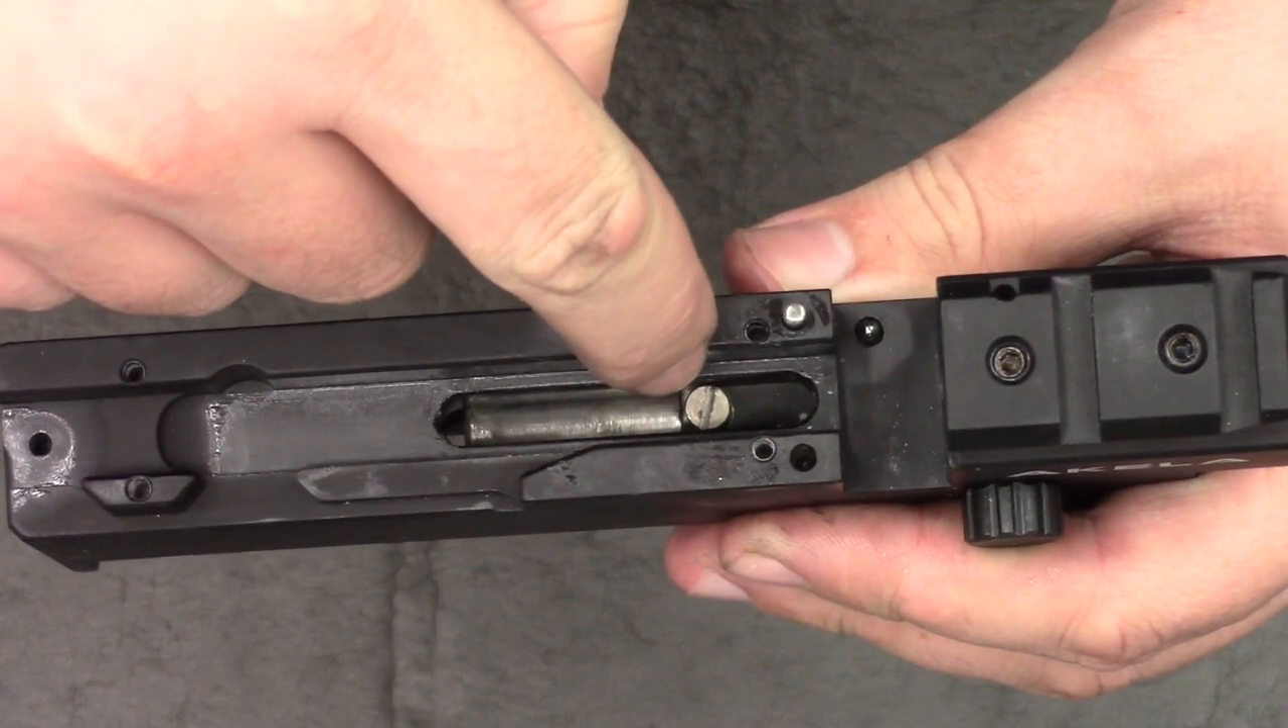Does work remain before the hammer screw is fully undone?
Yes.